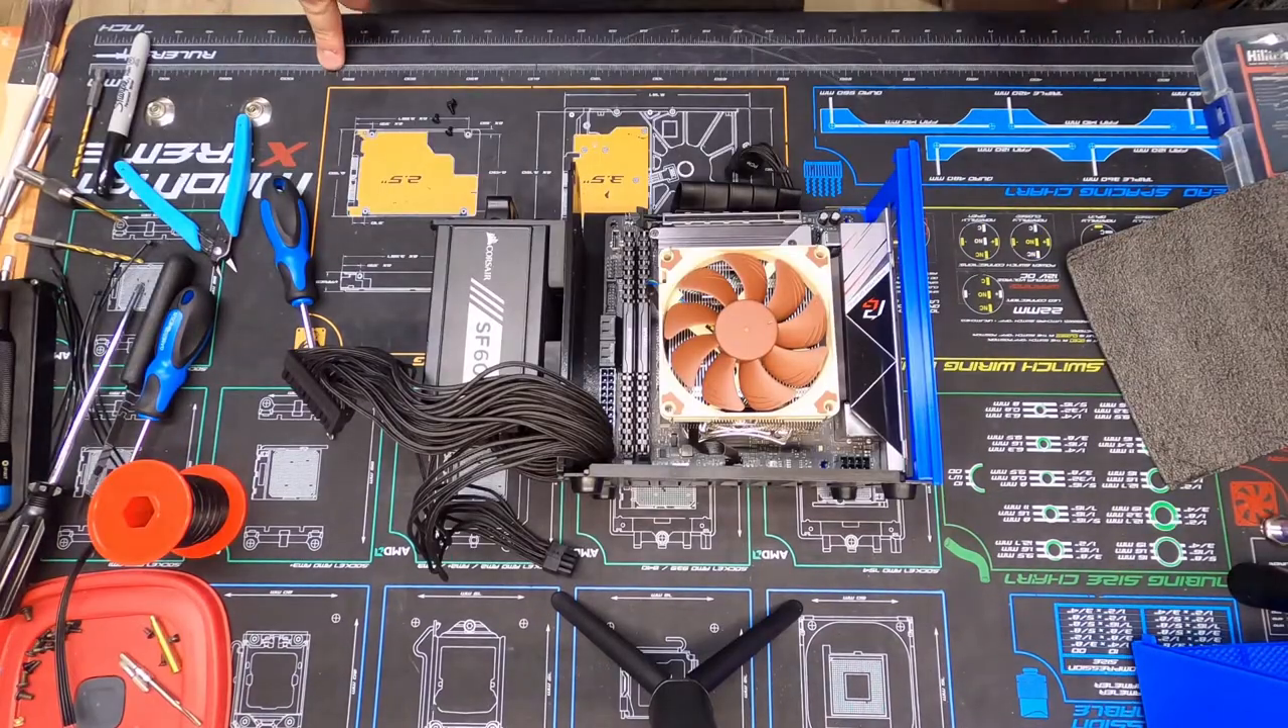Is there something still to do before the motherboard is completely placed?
No.